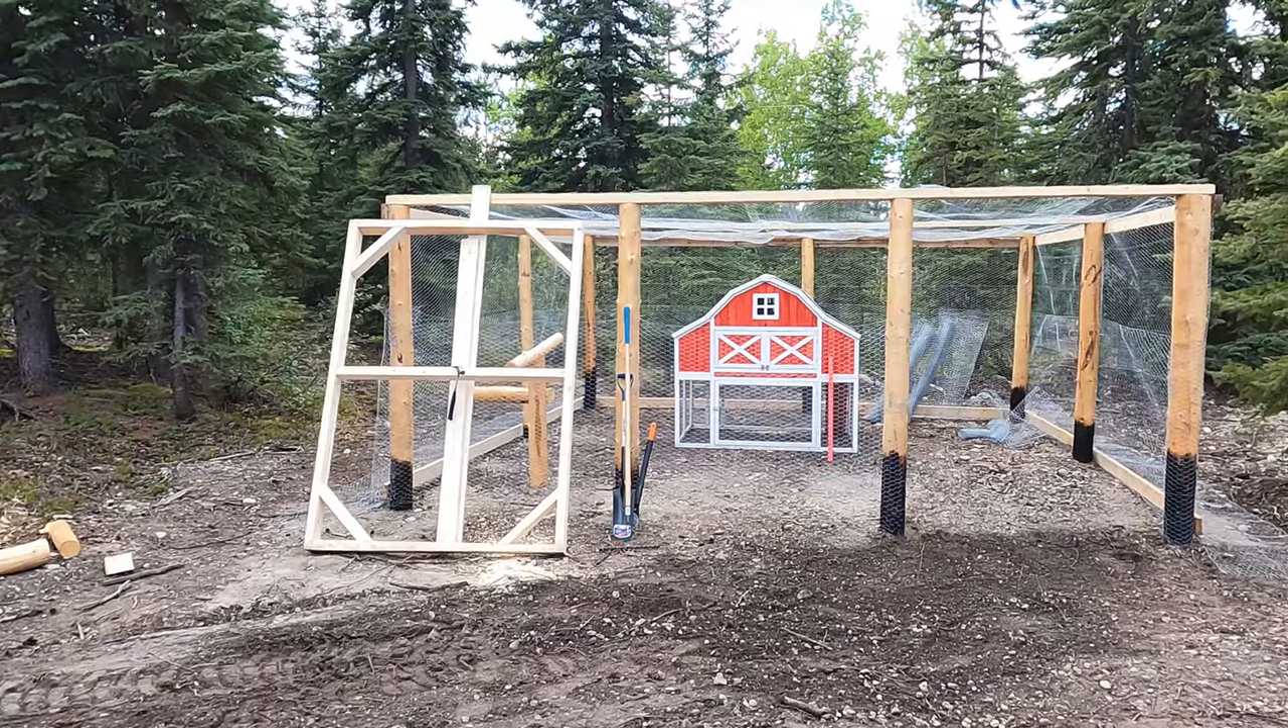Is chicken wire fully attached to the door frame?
No.